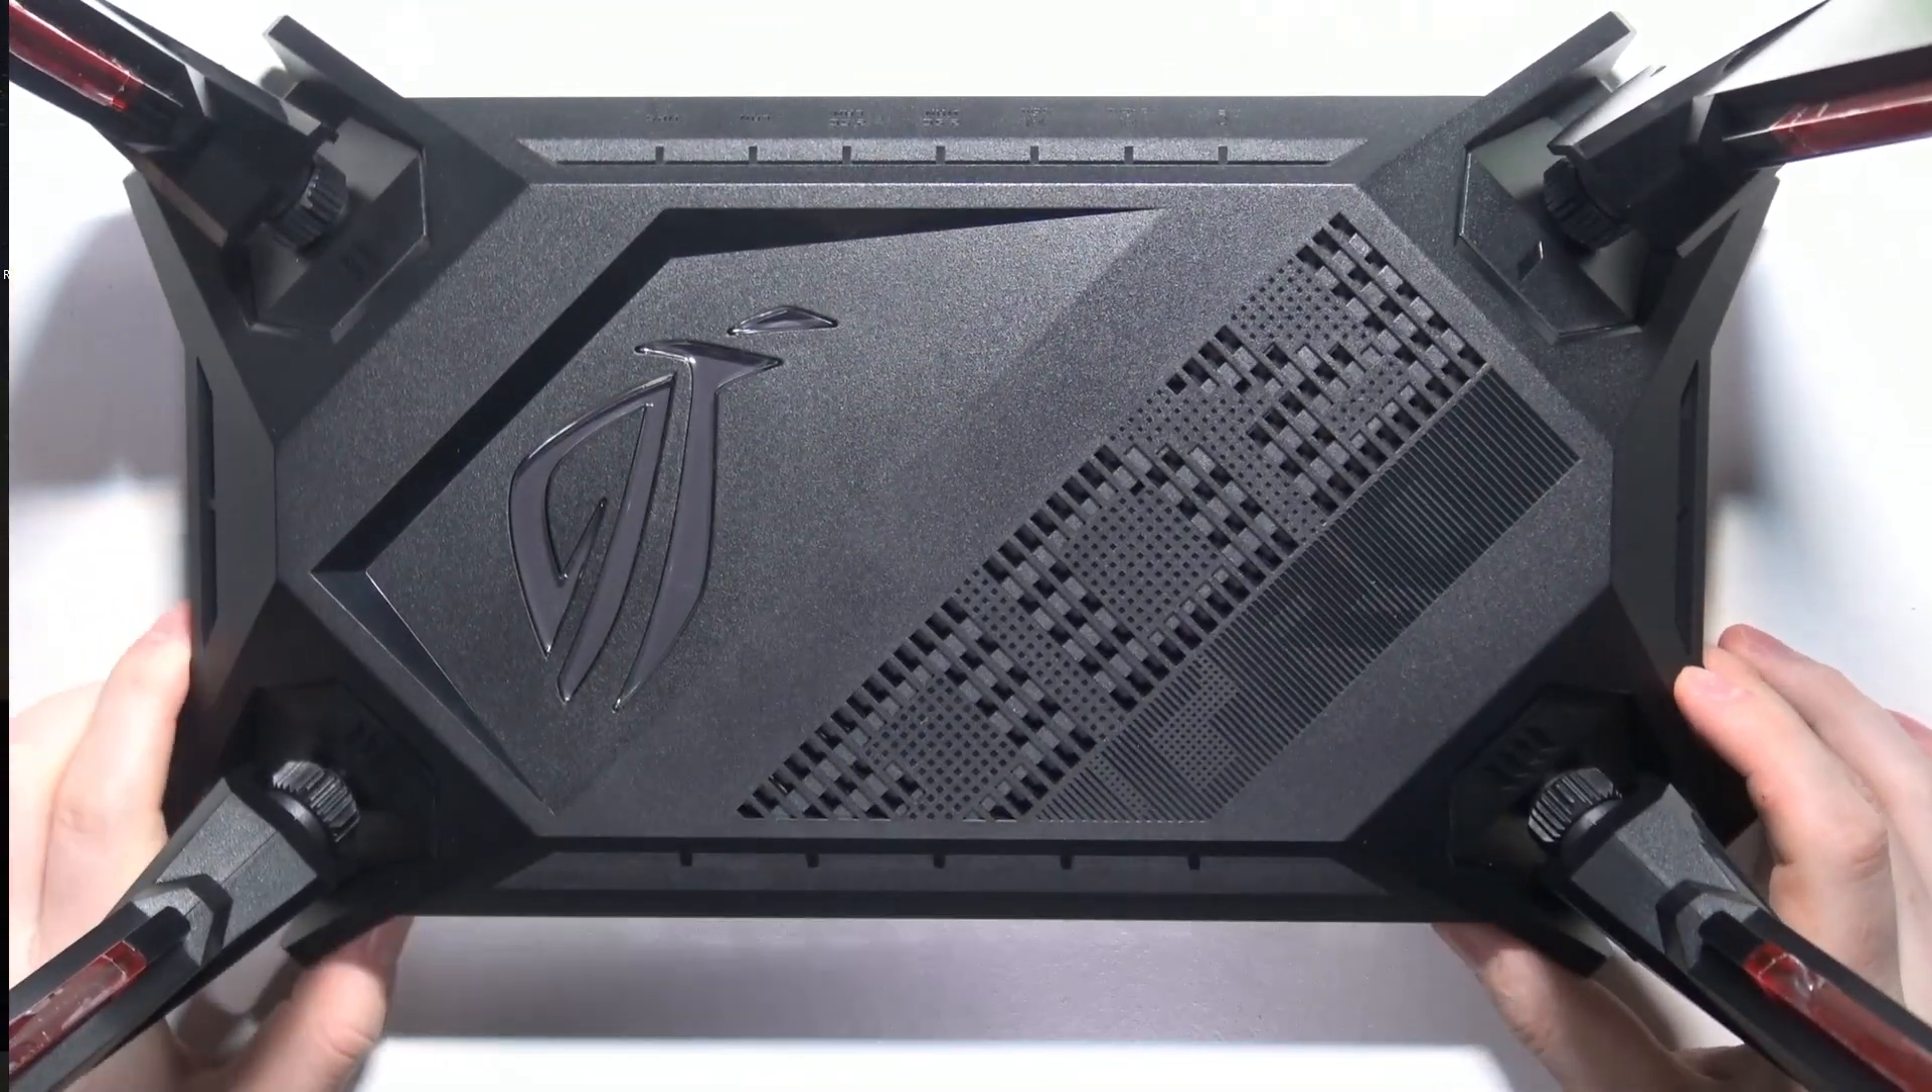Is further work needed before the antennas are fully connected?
No.